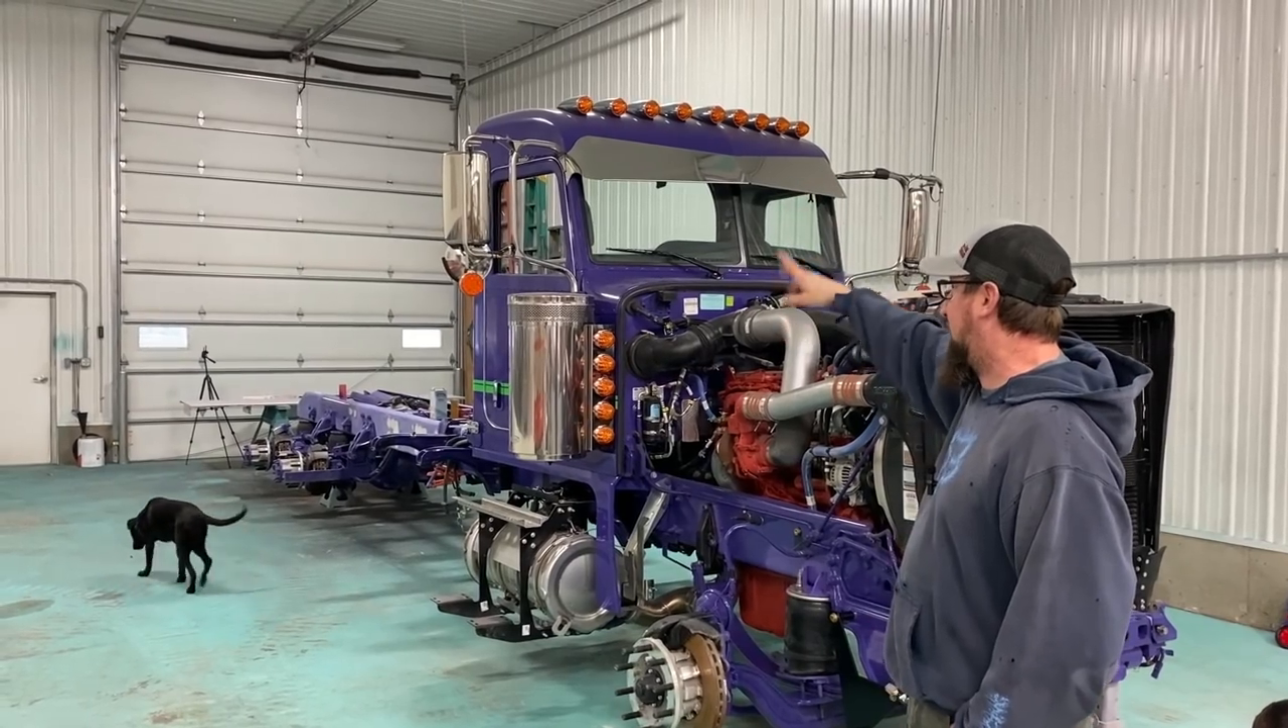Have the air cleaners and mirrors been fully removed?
No.